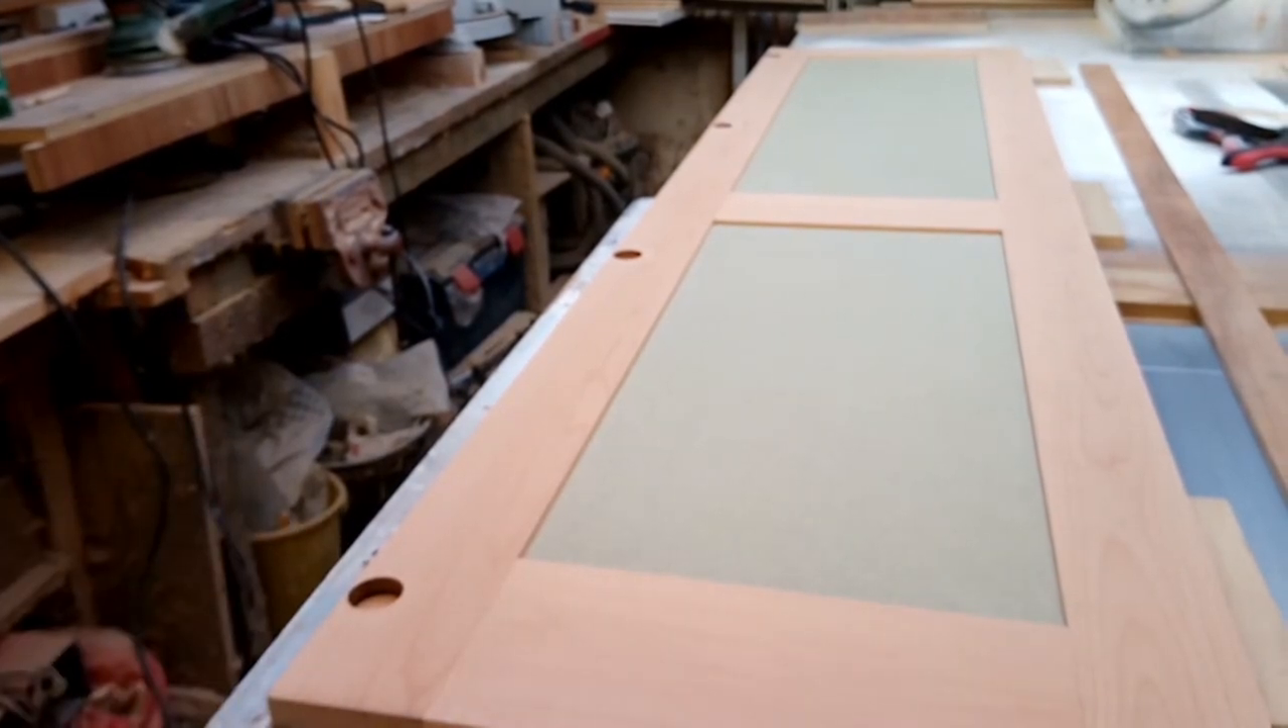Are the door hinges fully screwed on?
No.